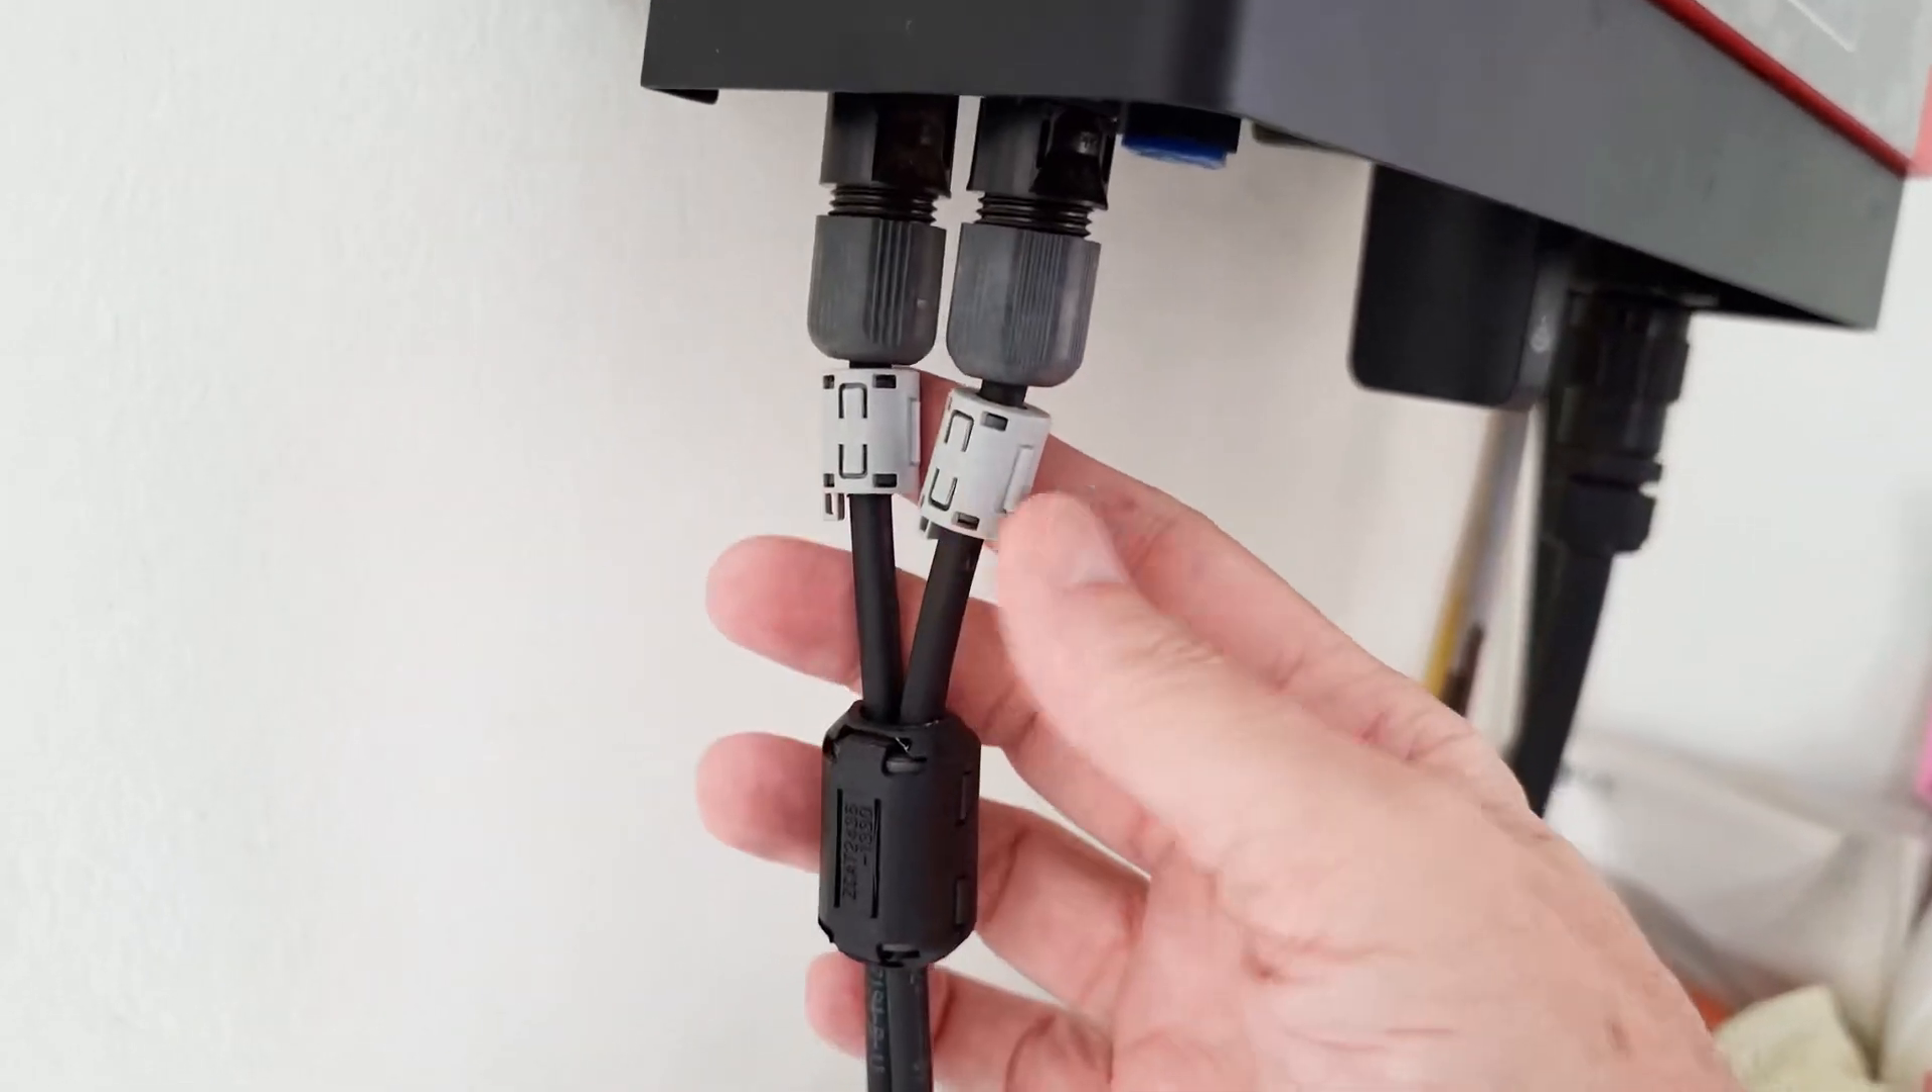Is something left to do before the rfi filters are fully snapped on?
No.